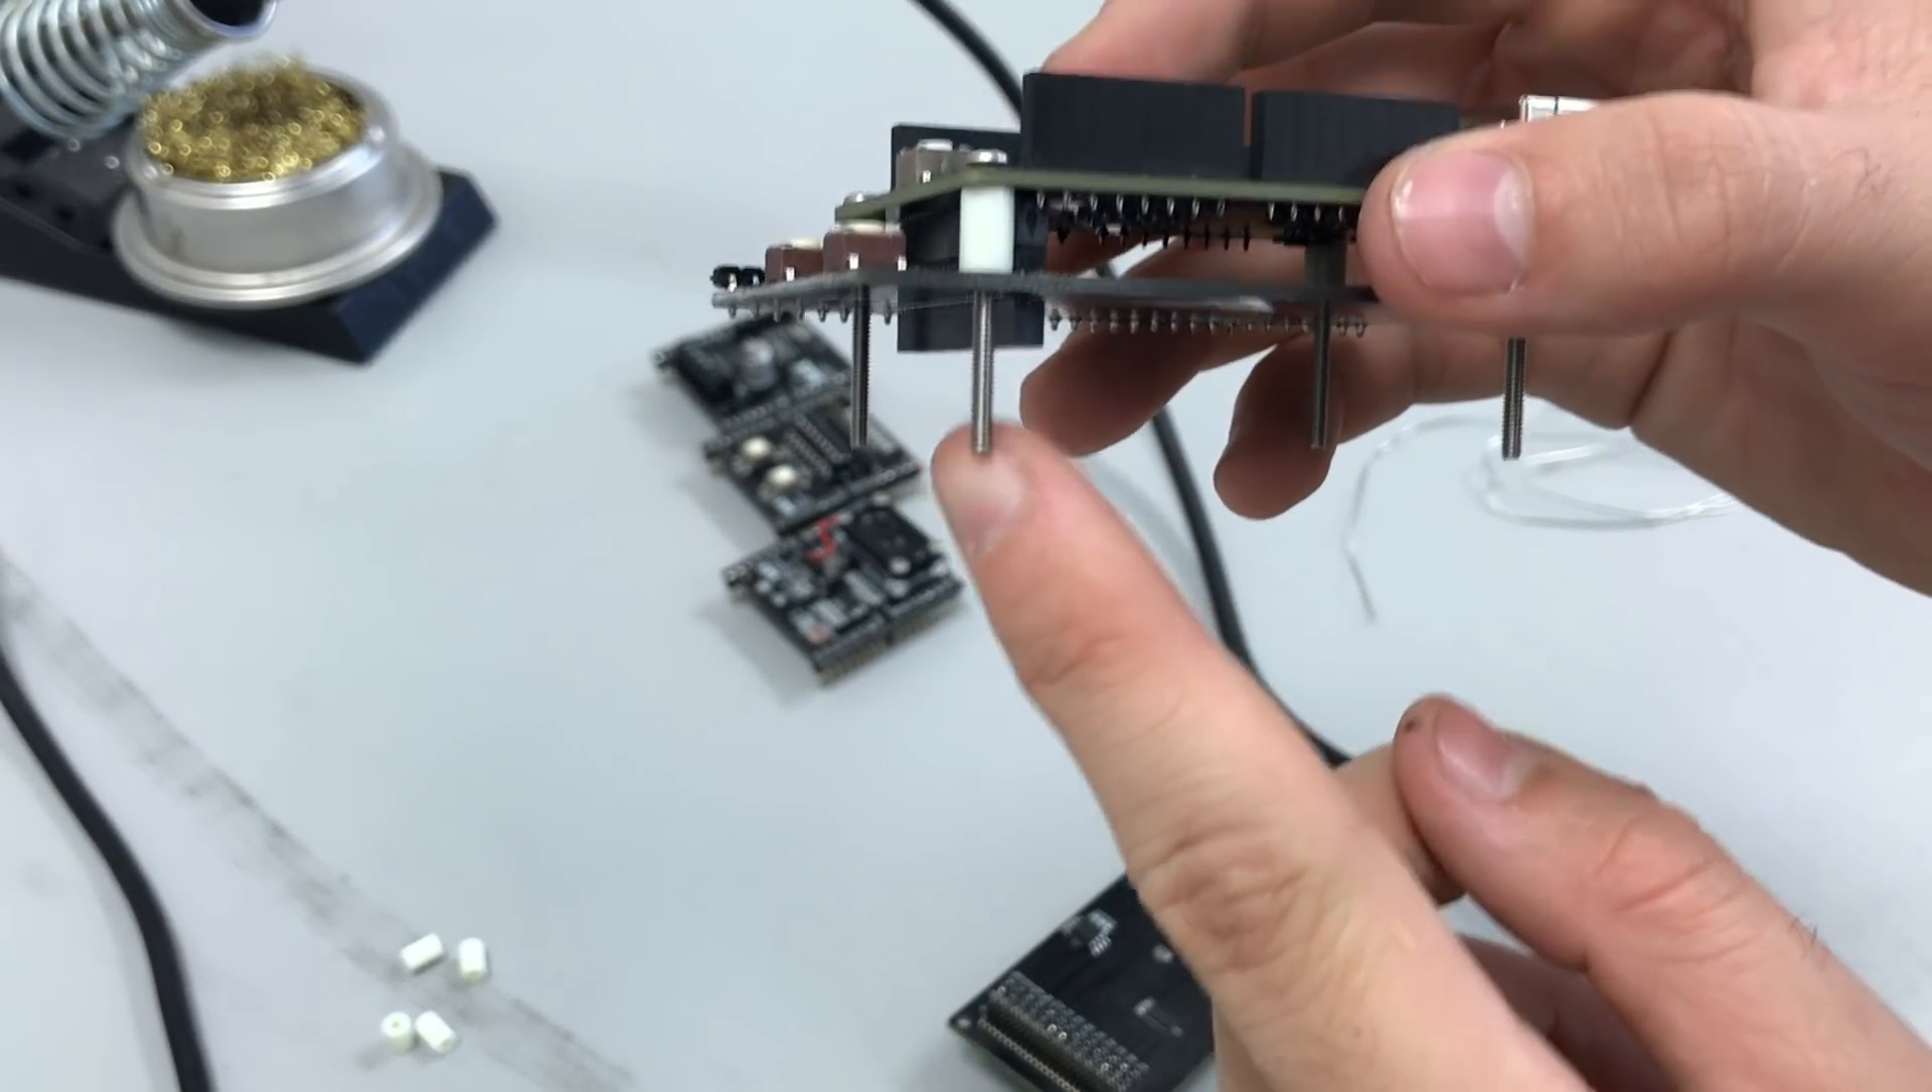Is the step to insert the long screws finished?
Yes.